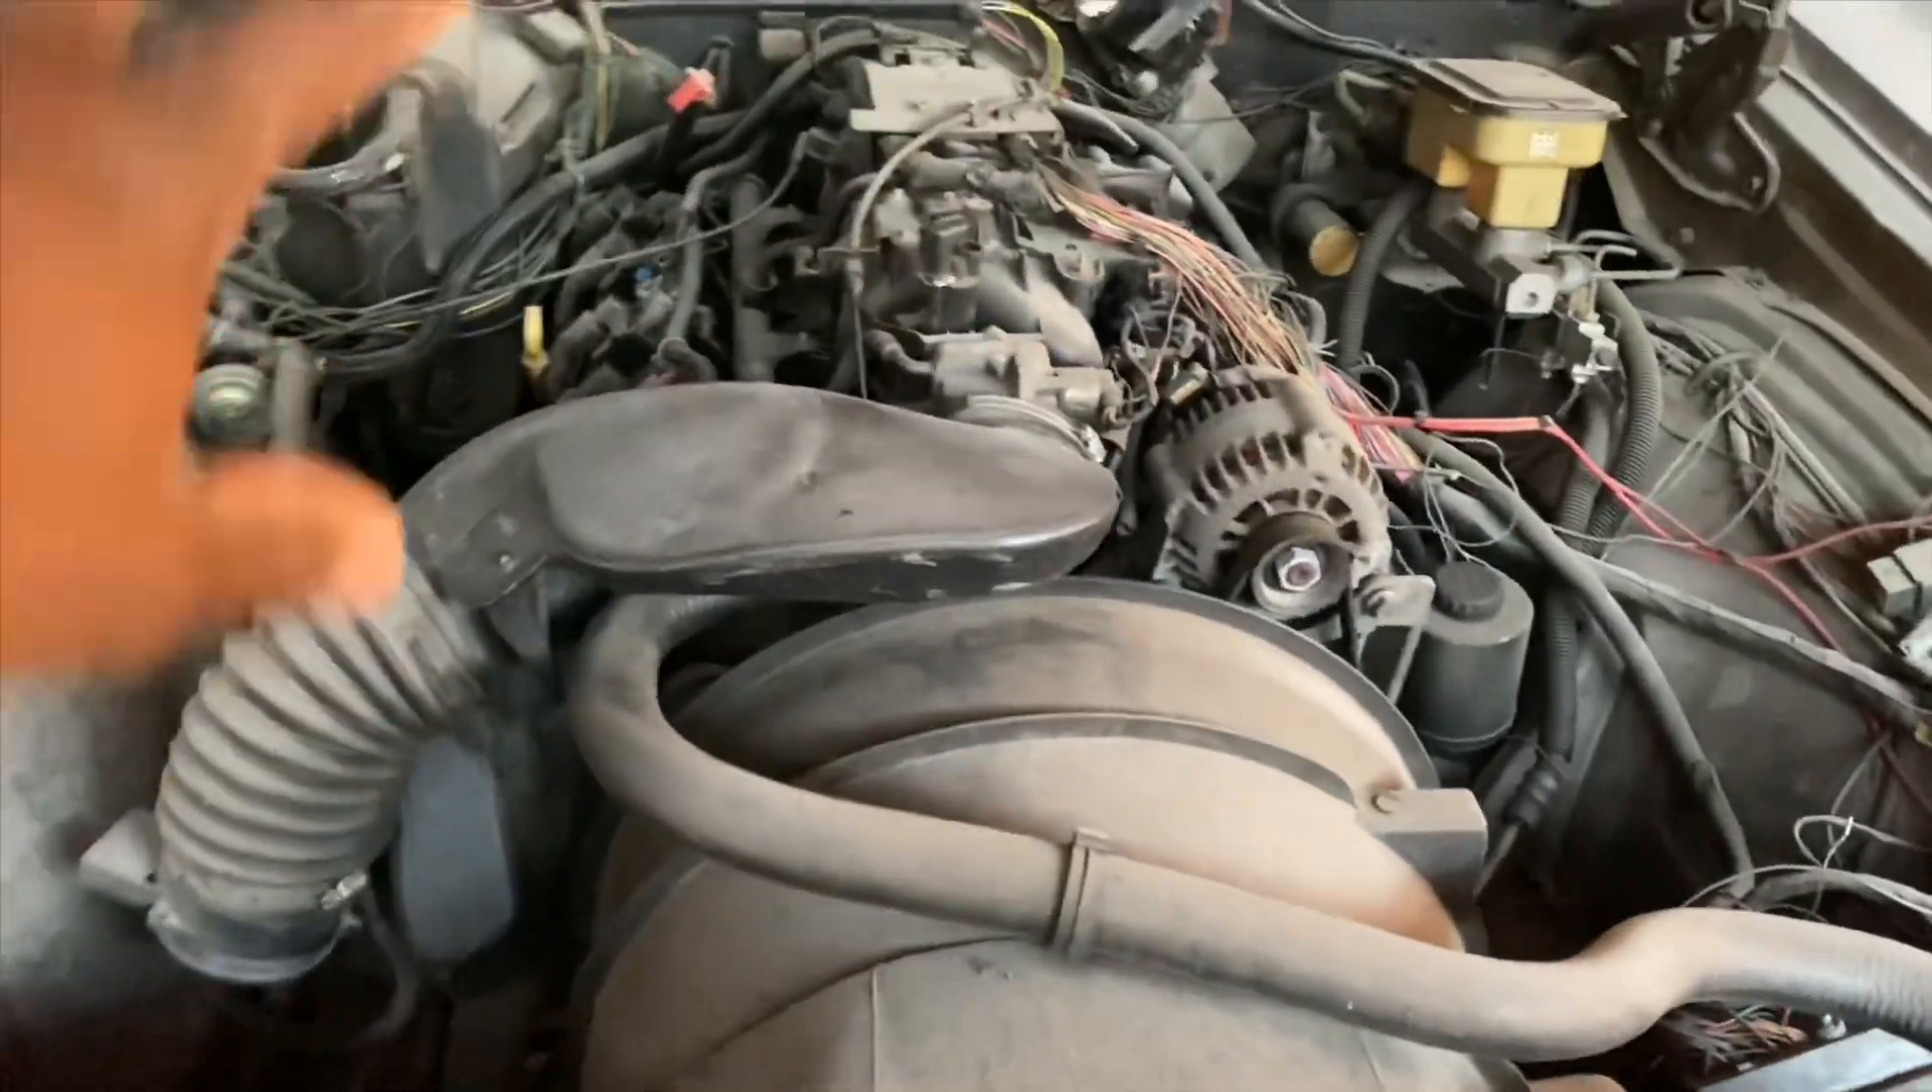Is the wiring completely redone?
No.